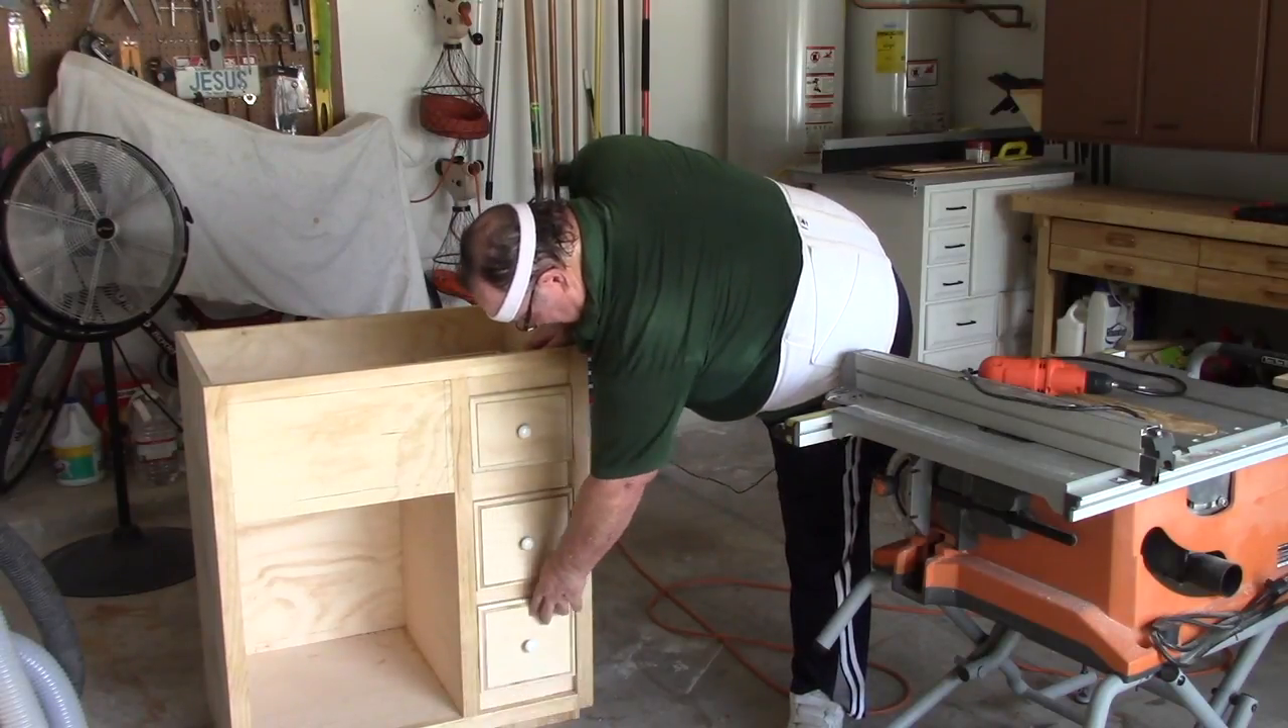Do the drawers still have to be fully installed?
No.